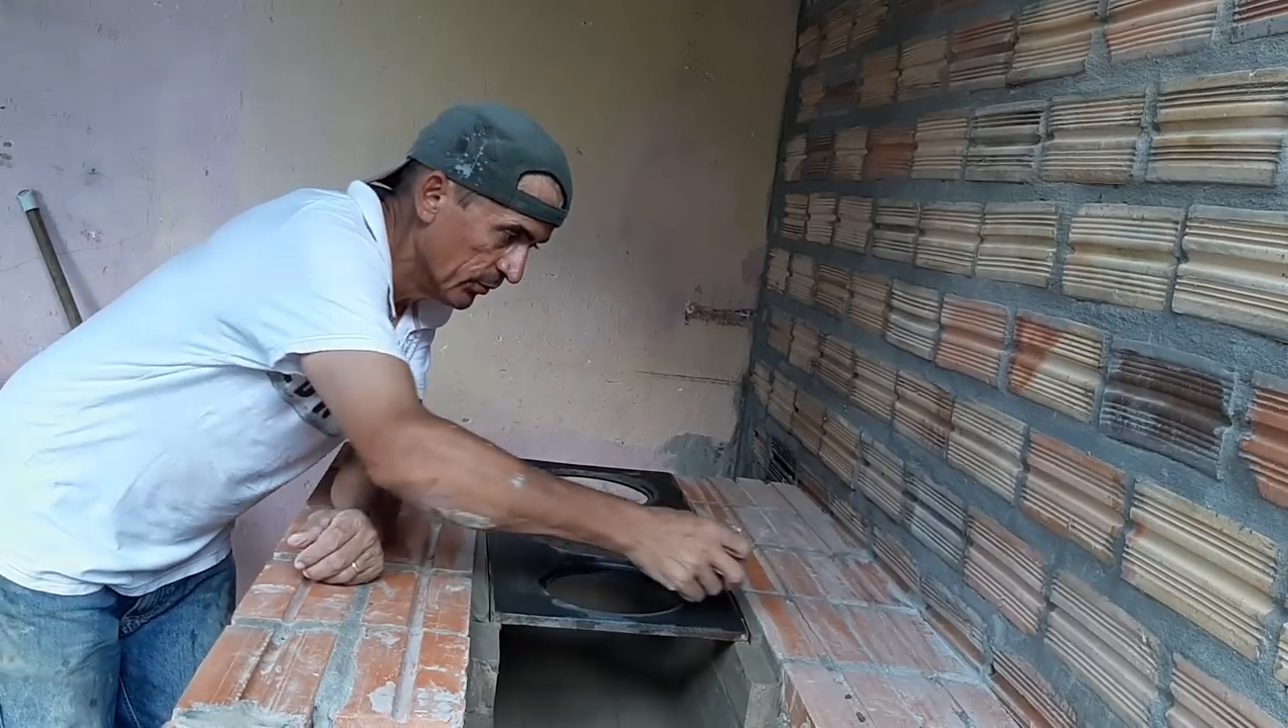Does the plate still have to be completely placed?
No.